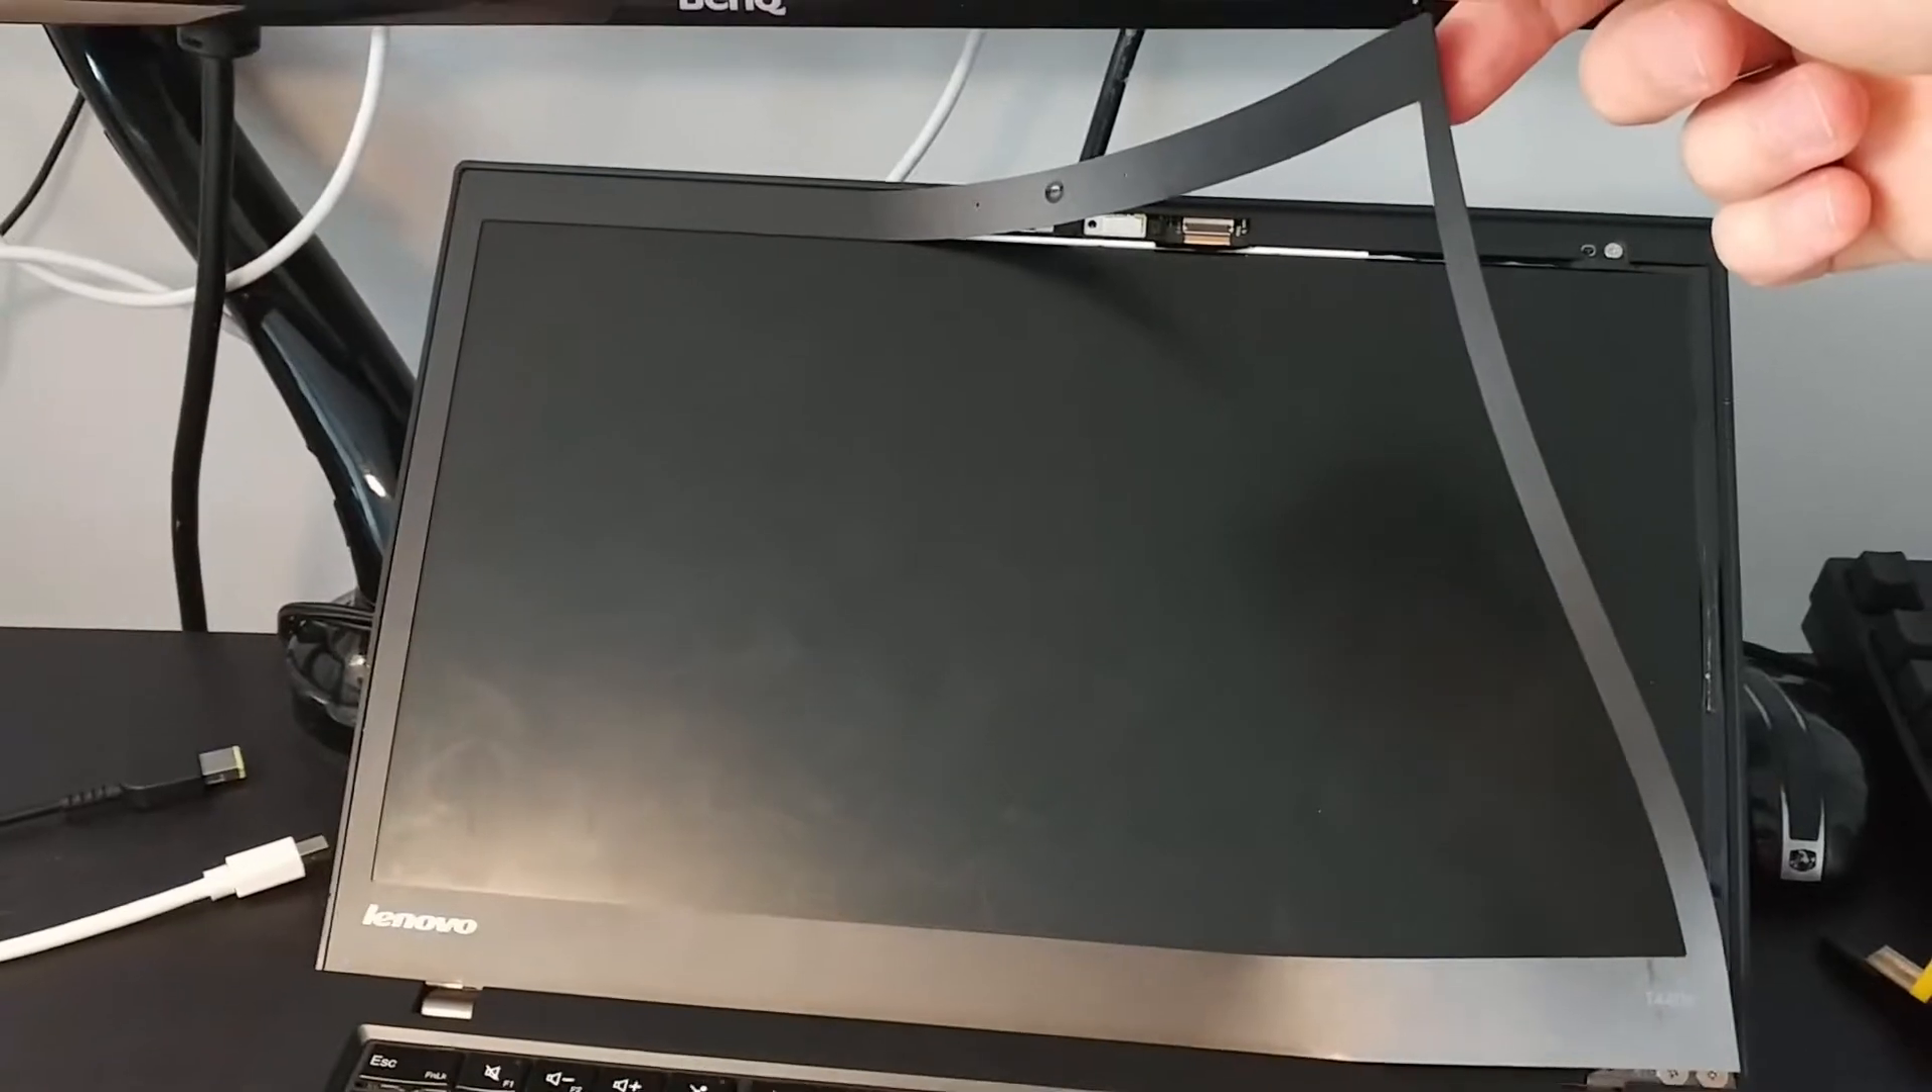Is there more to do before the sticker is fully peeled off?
Yes.